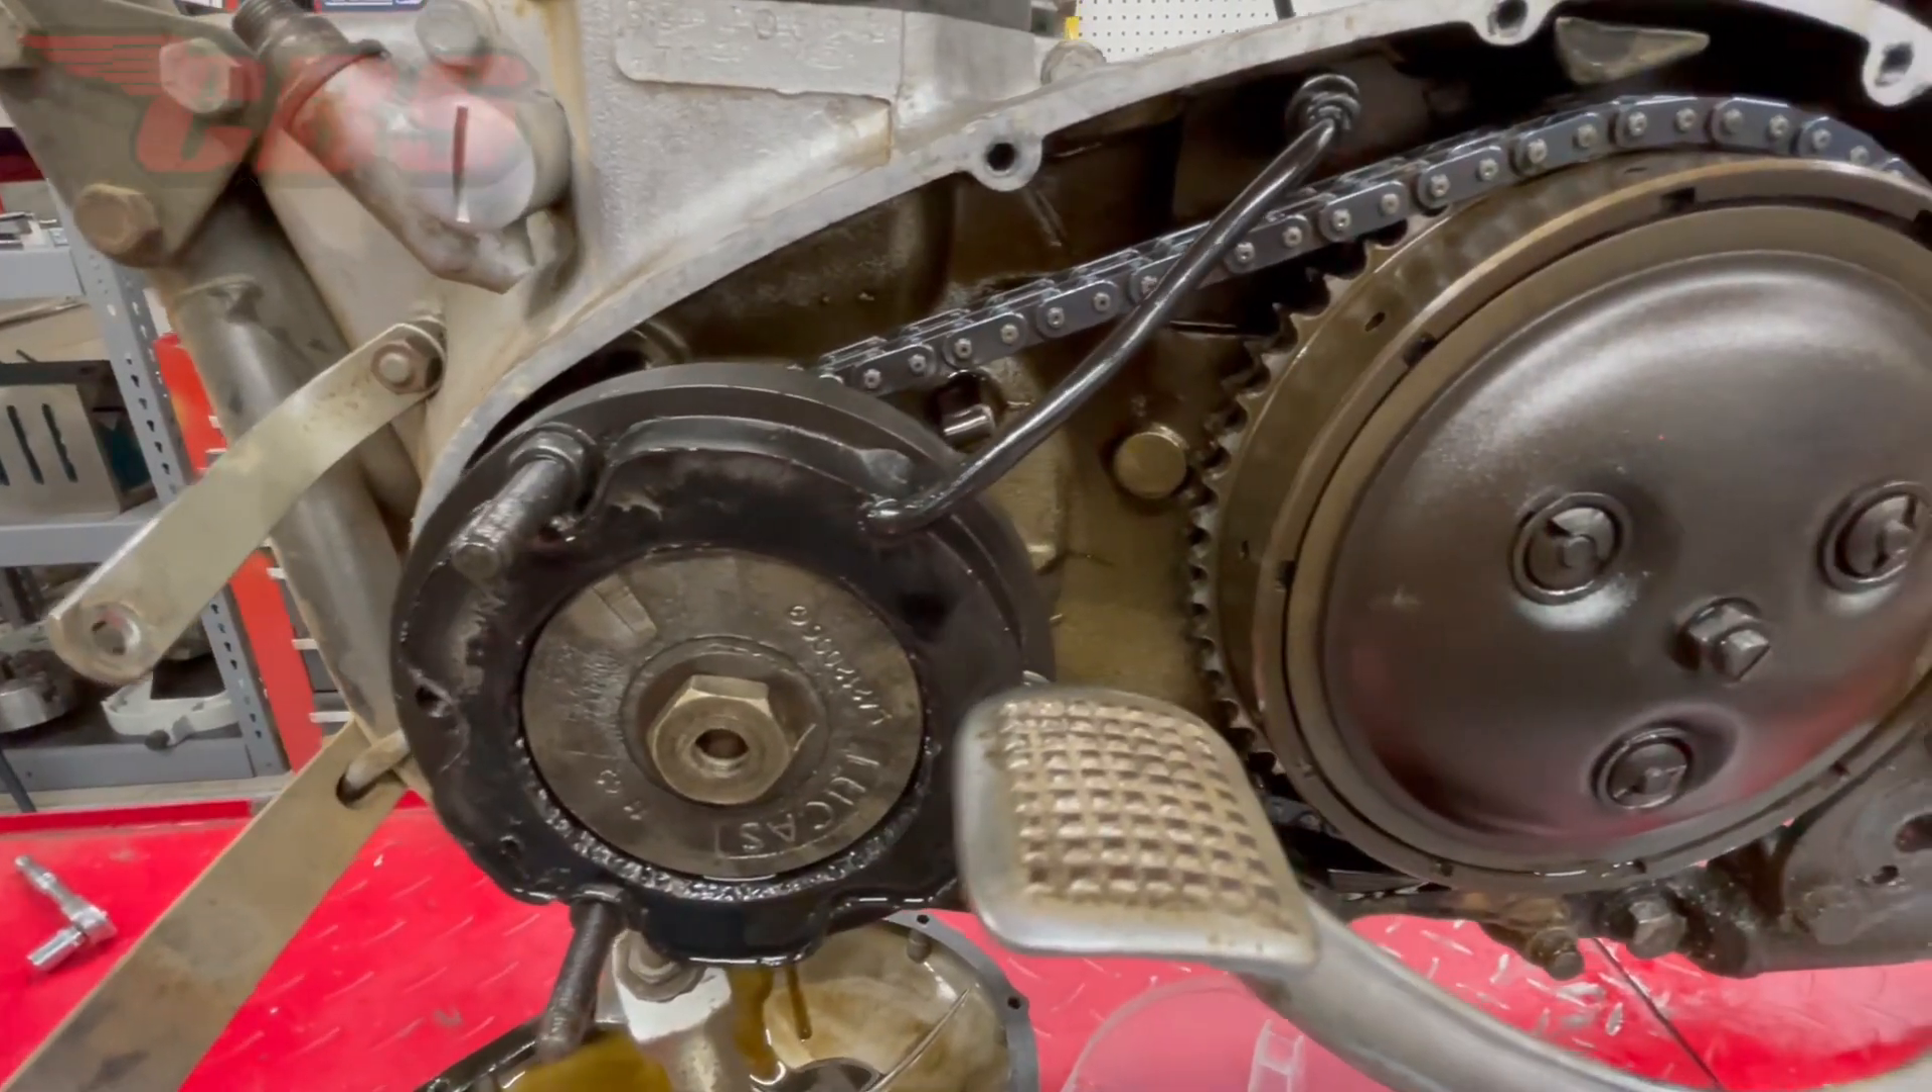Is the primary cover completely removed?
Yes.